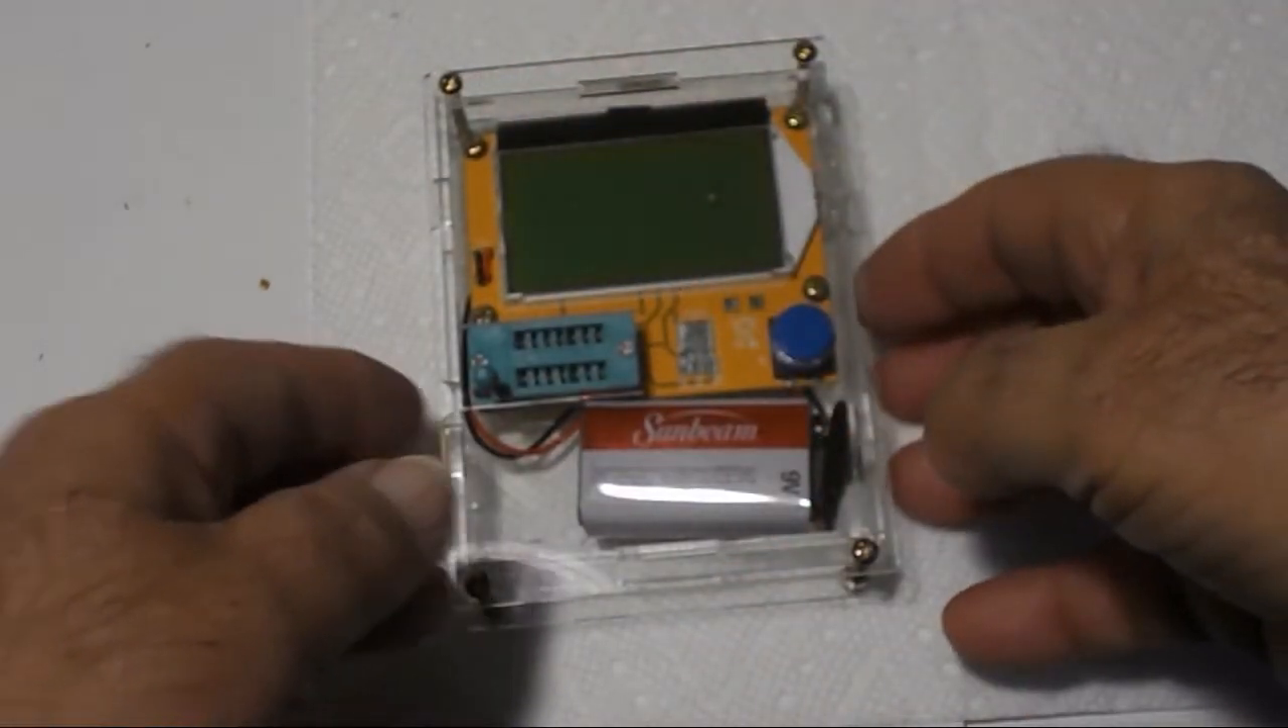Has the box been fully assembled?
Yes.